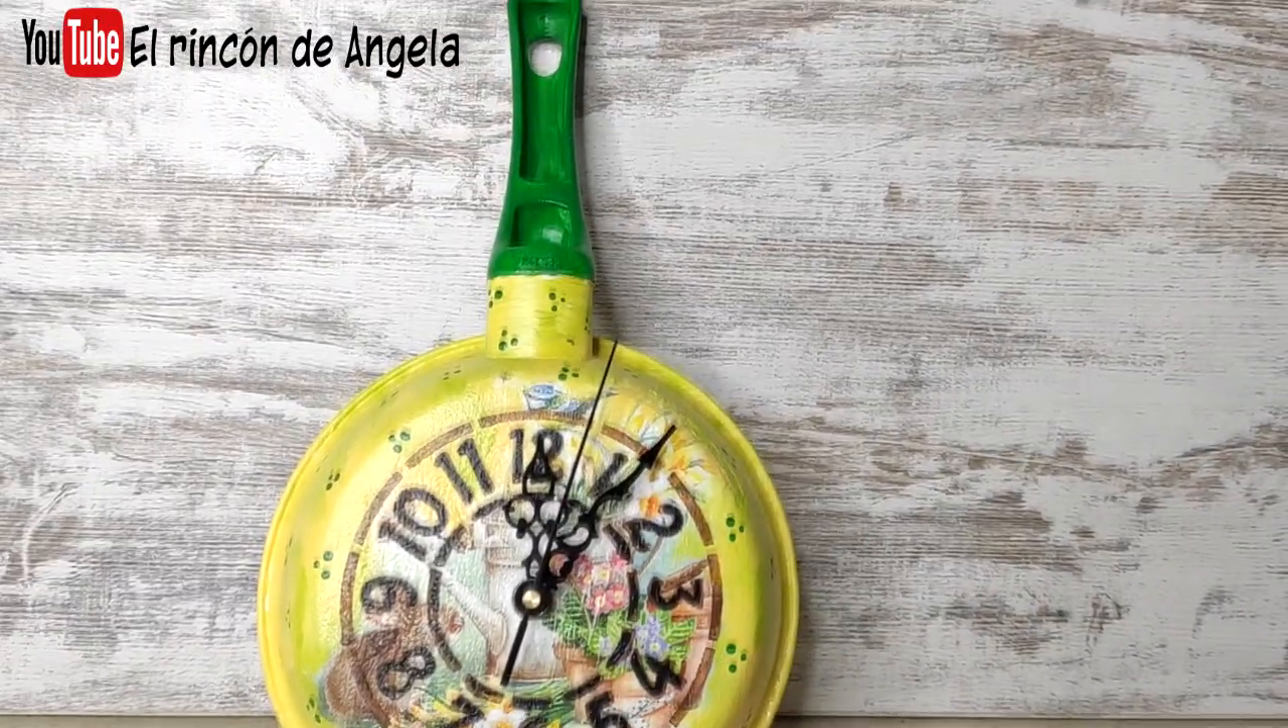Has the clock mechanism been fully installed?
Yes.